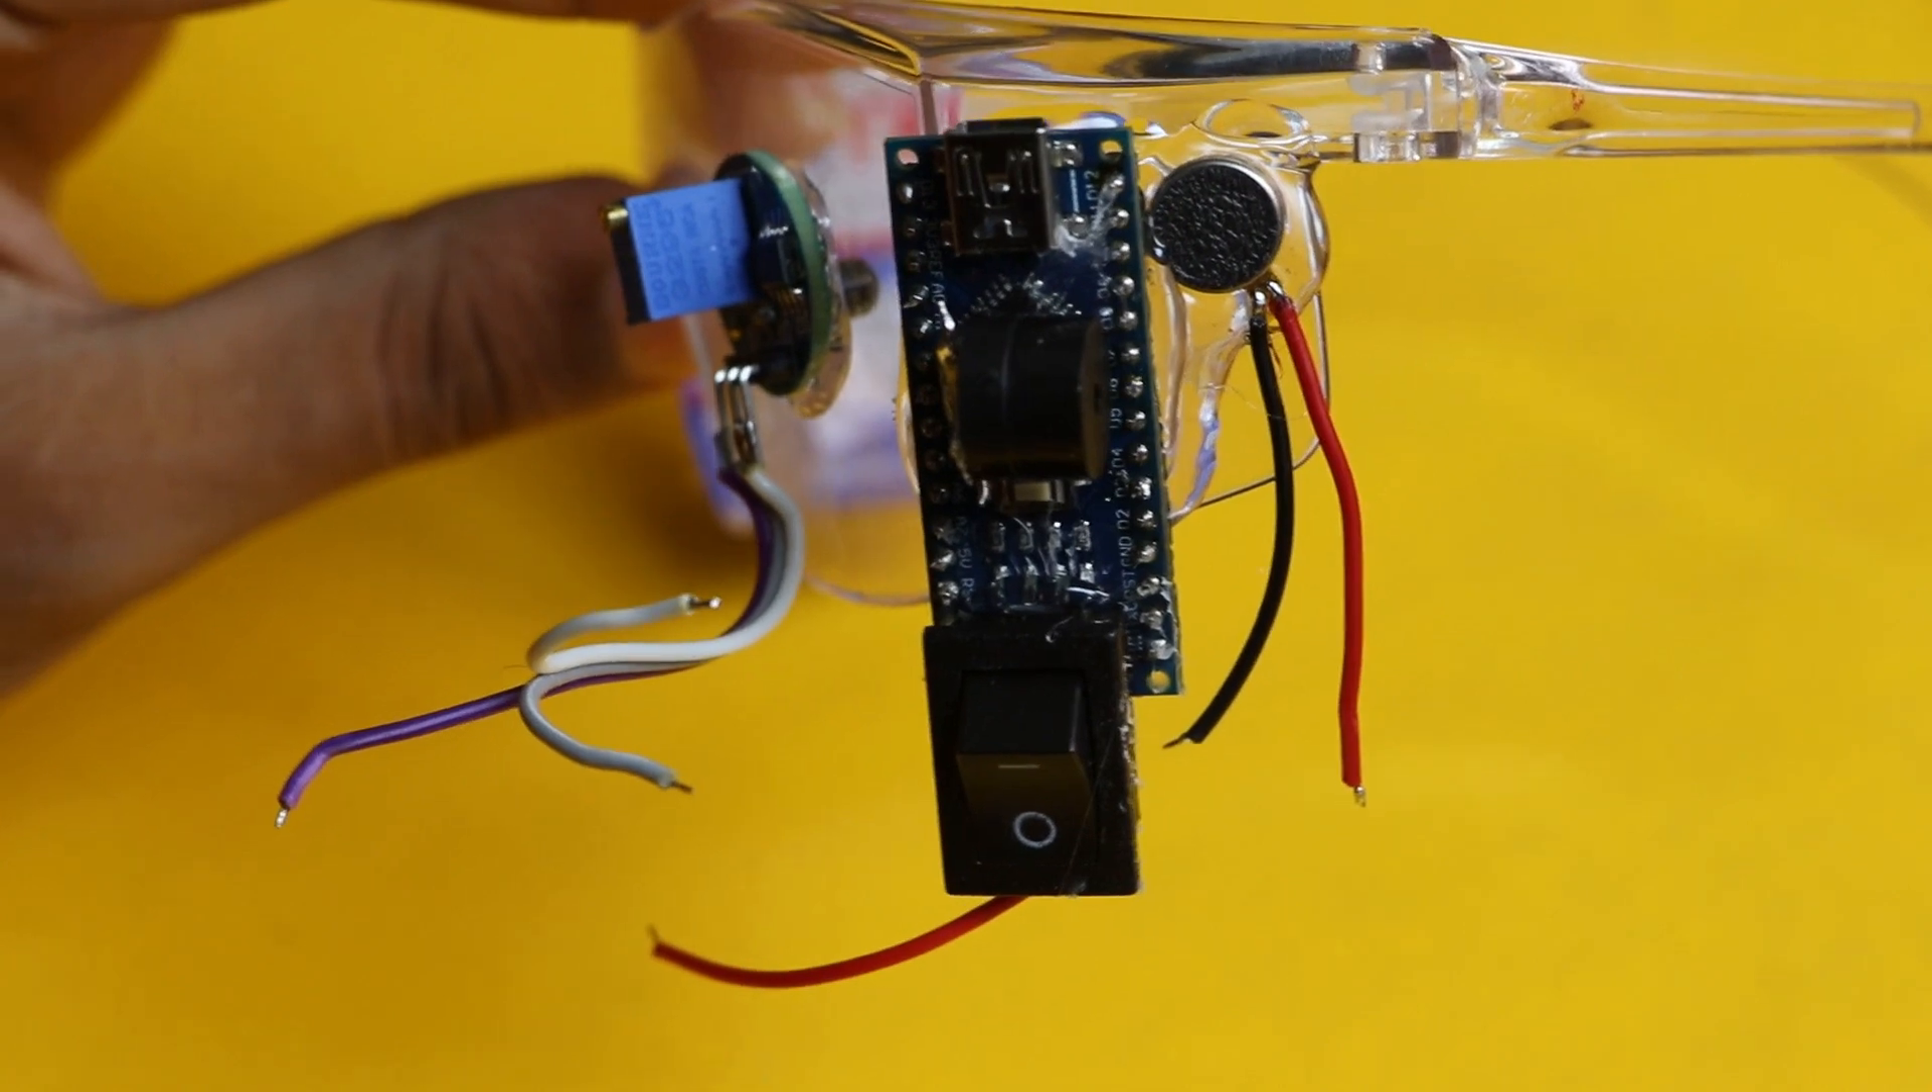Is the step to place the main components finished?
Yes.